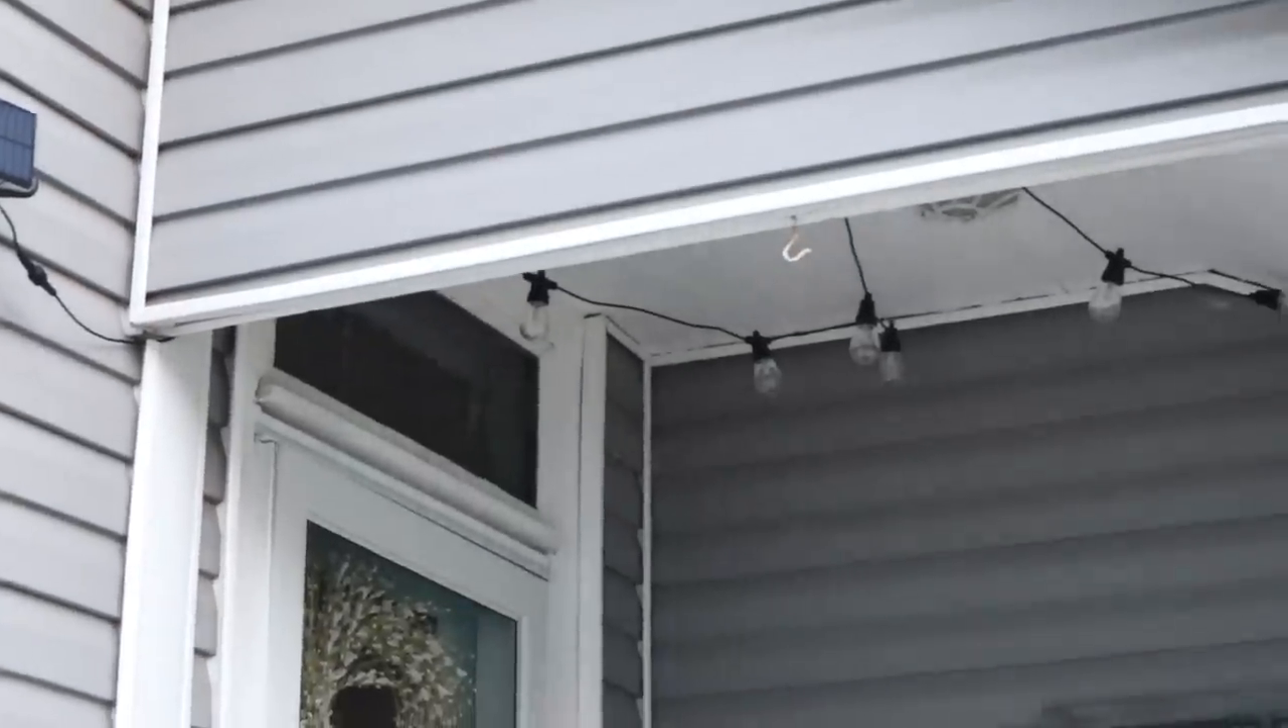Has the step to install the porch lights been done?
Yes.